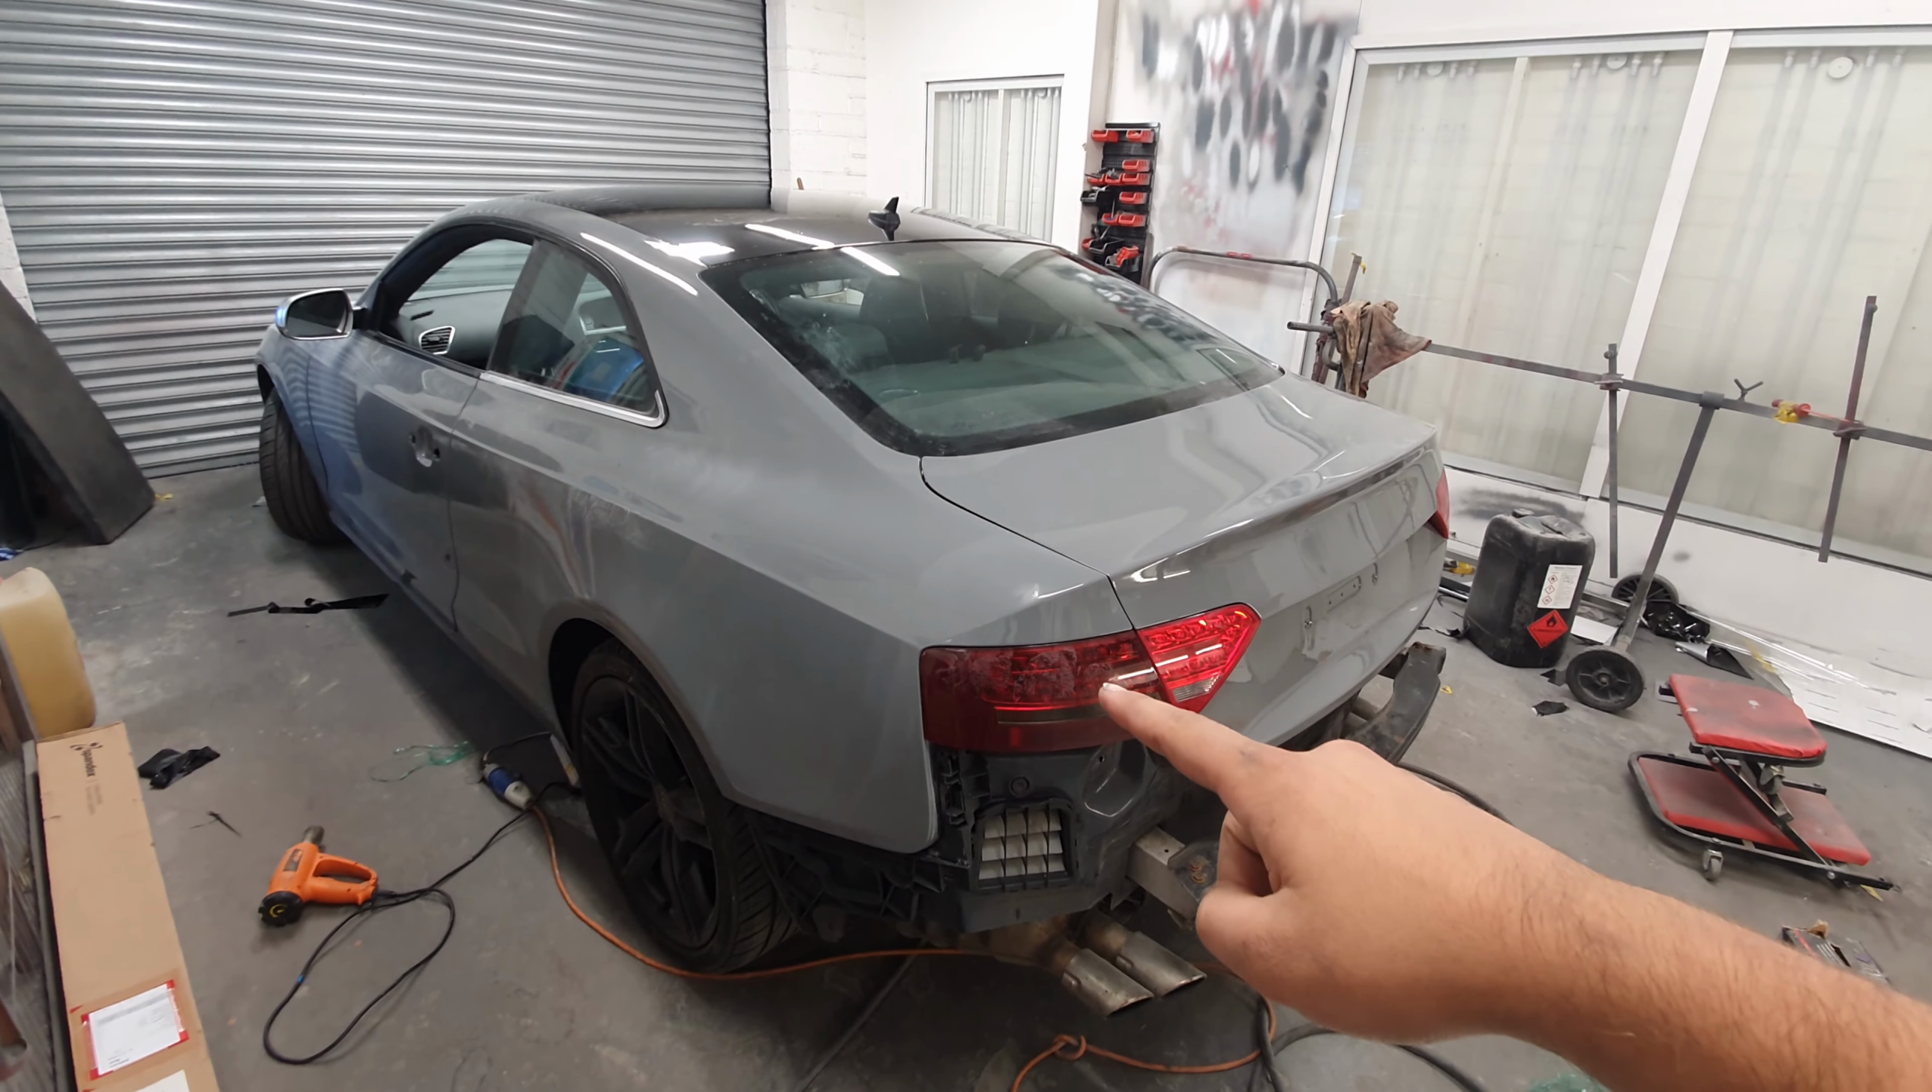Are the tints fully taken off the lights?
No.